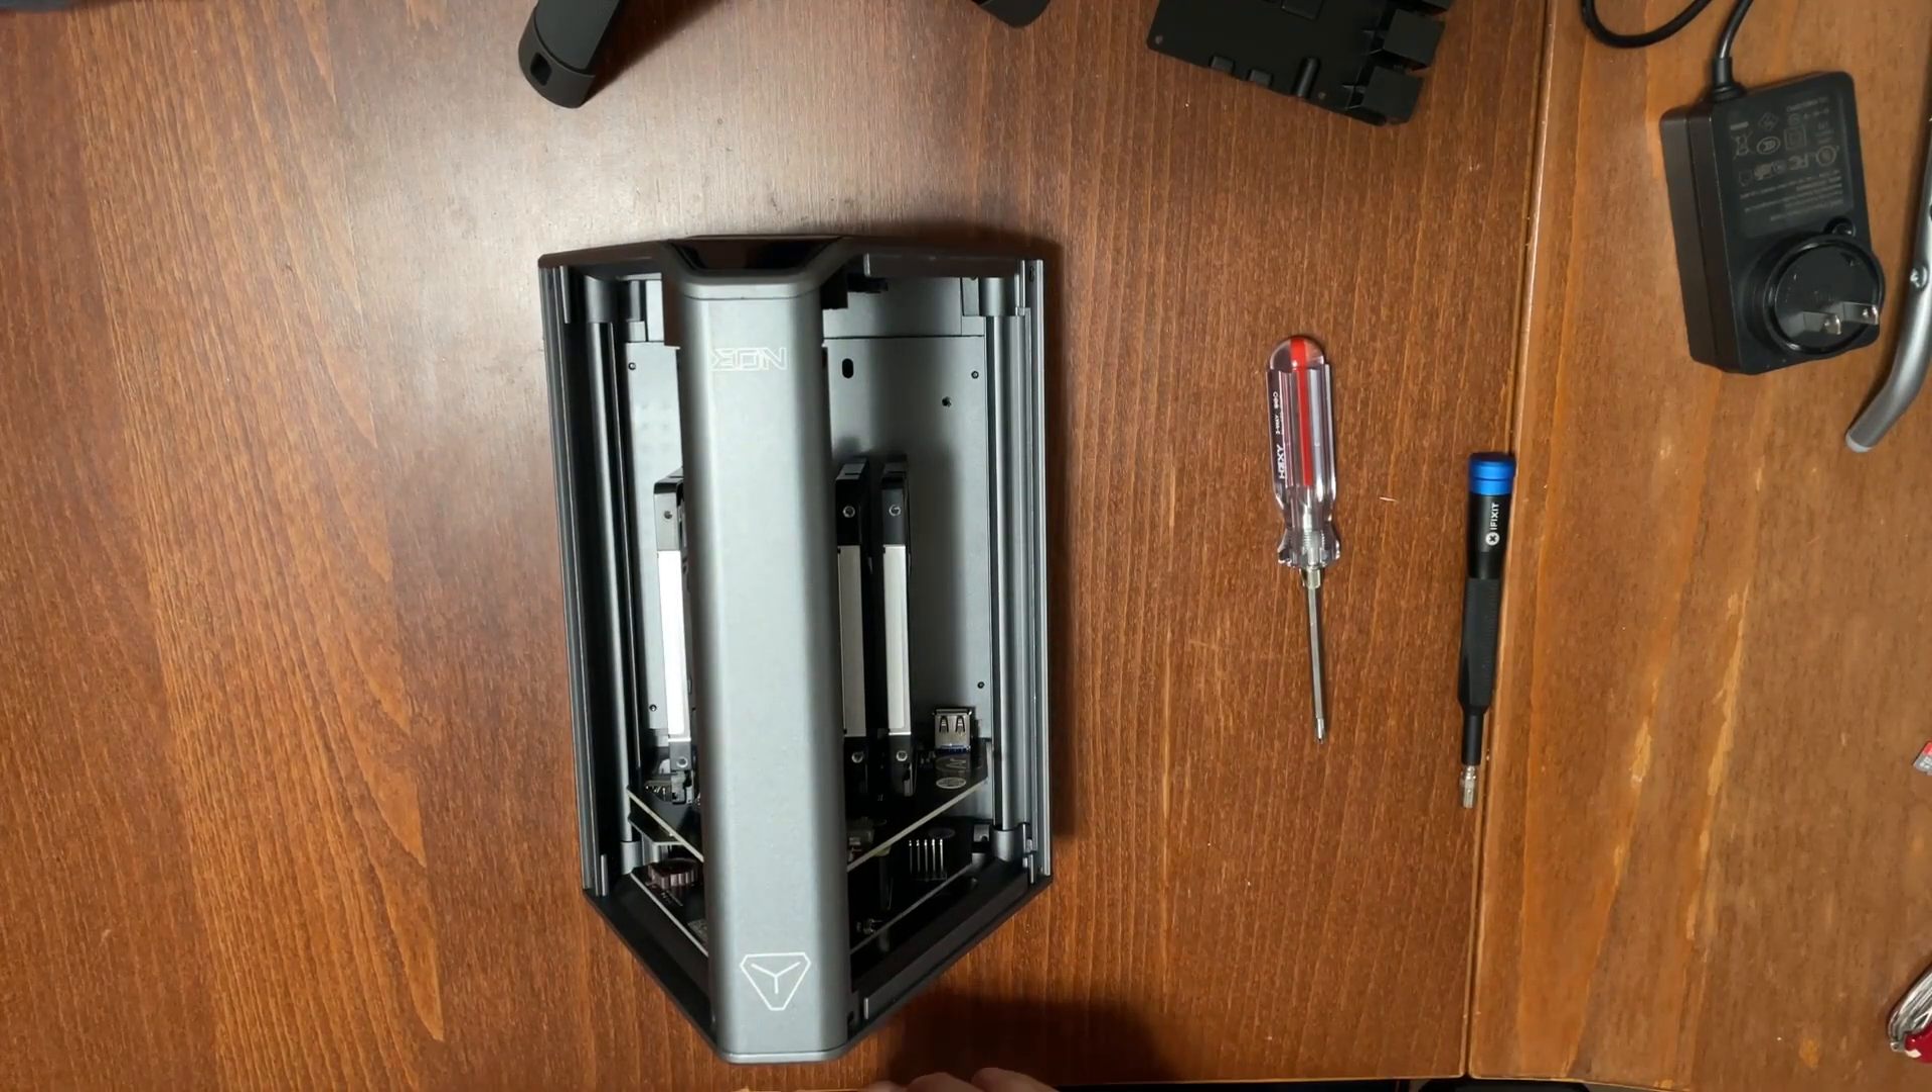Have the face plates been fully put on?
No.